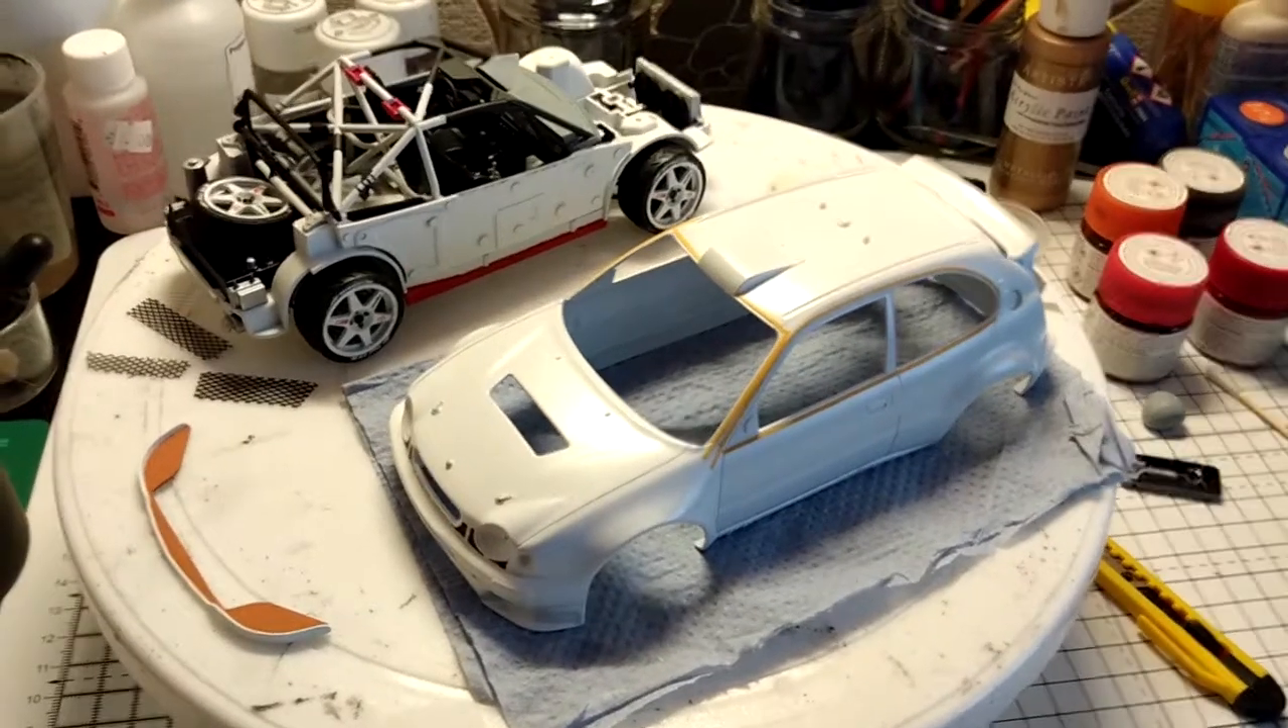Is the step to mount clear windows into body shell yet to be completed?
Yes.